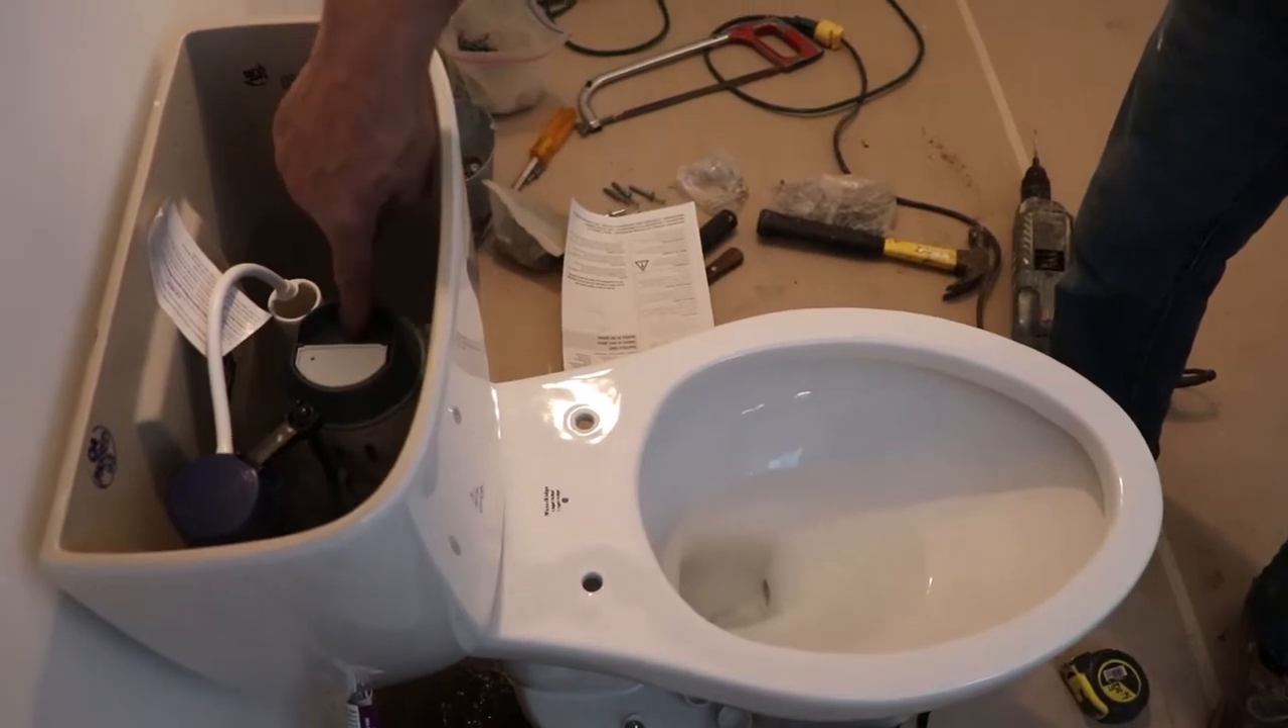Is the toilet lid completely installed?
No.